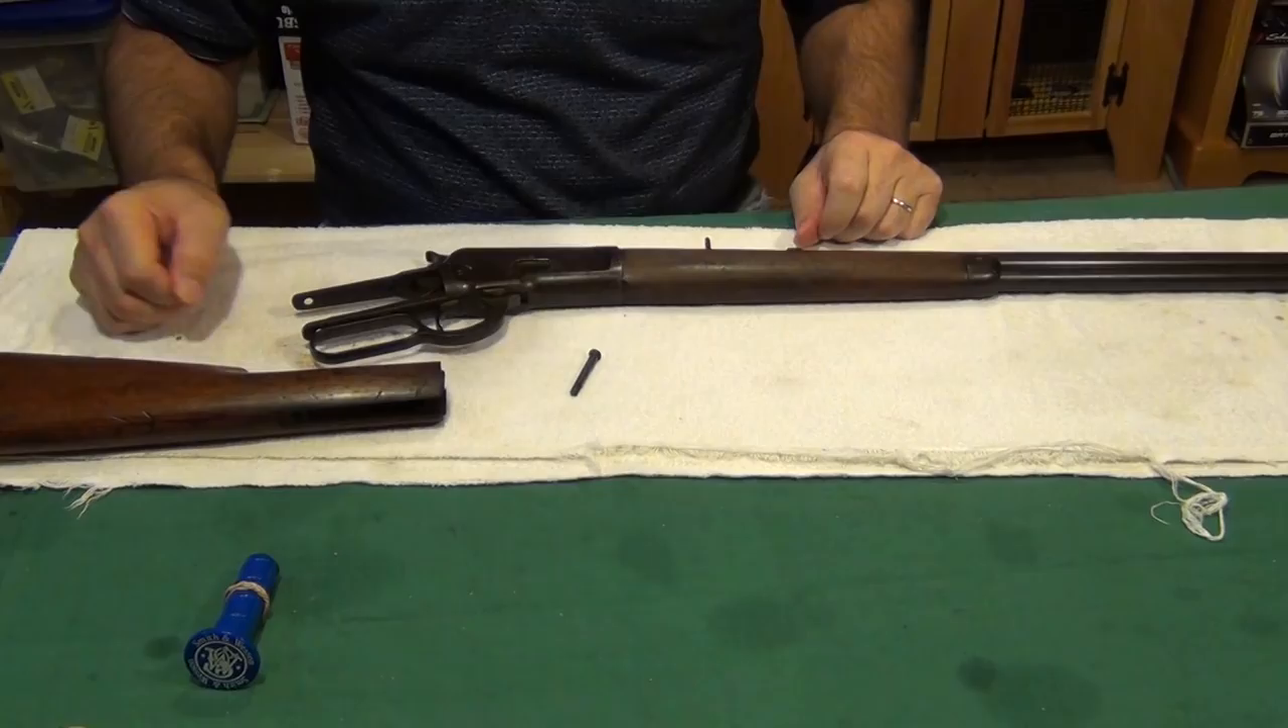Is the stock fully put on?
No.